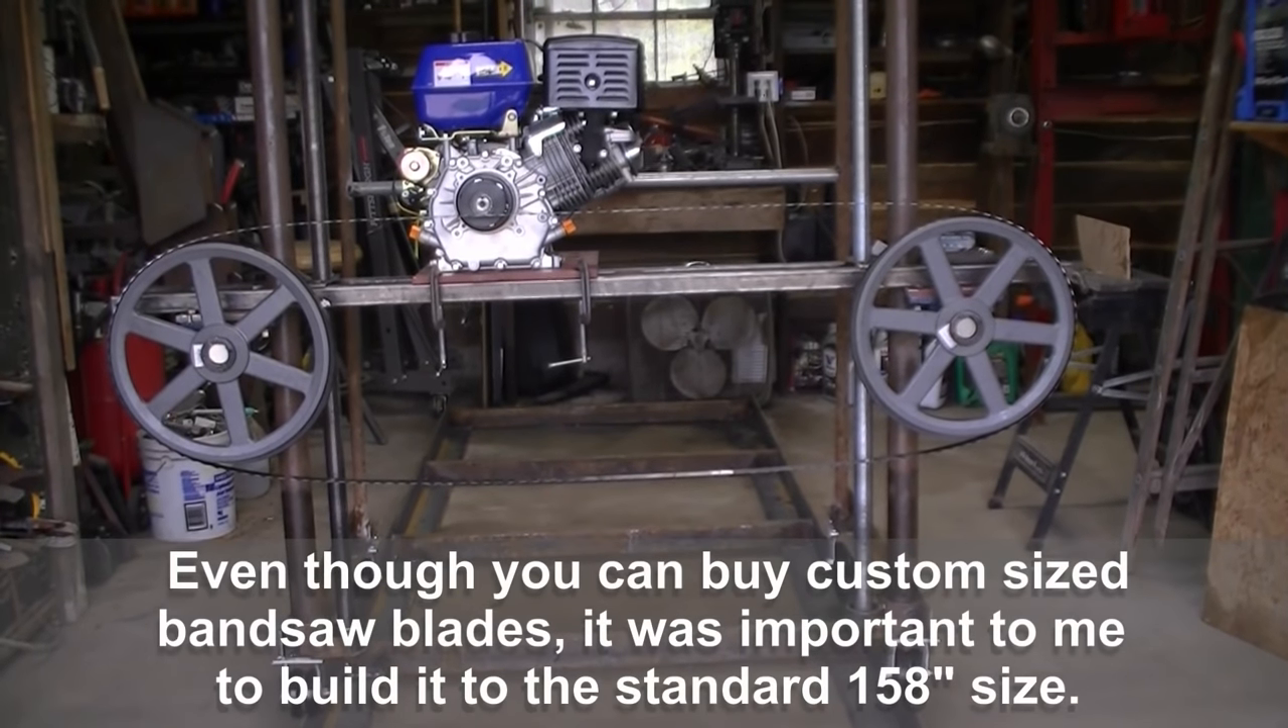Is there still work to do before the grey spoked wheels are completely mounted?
No.